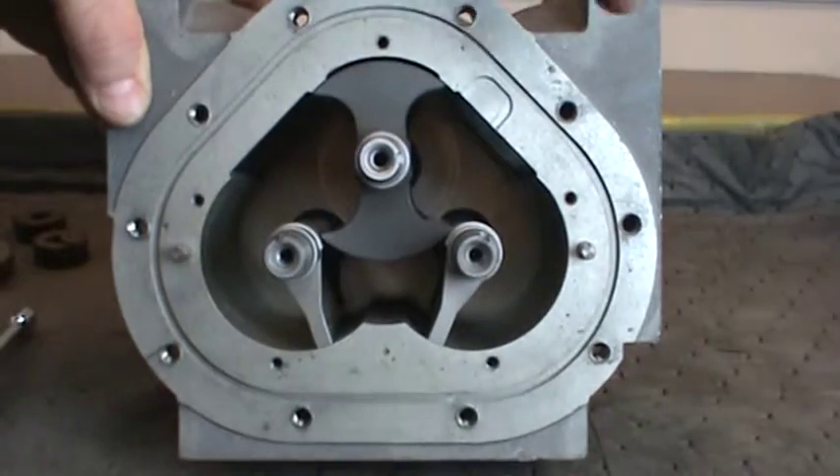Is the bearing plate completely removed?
Yes.